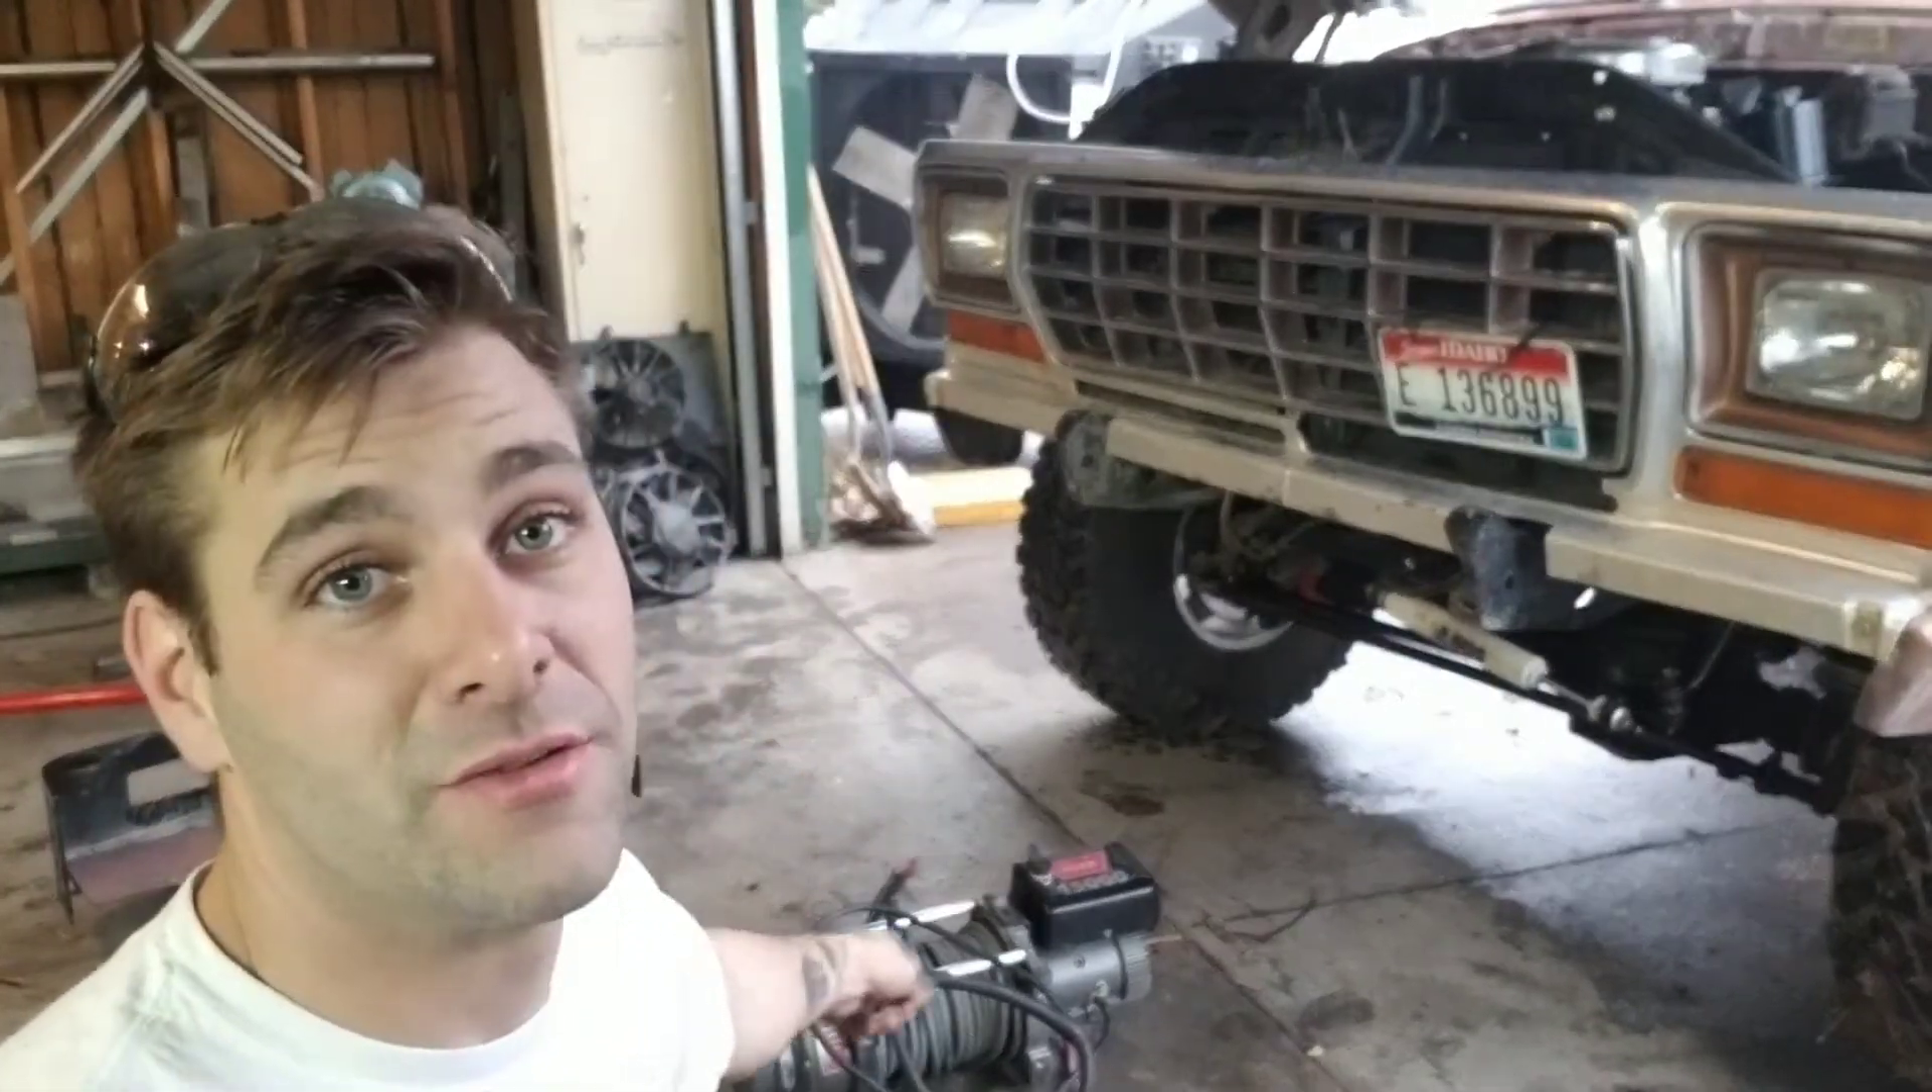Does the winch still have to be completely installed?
Yes.